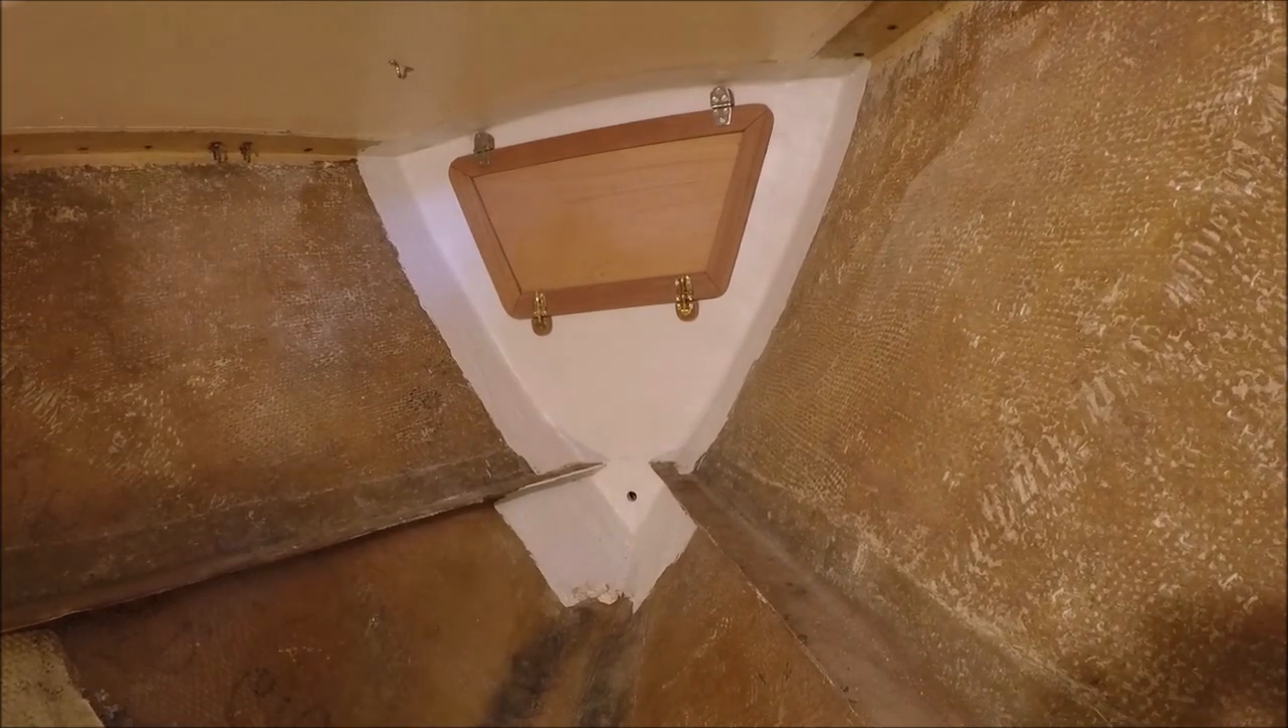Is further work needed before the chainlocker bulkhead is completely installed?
No.